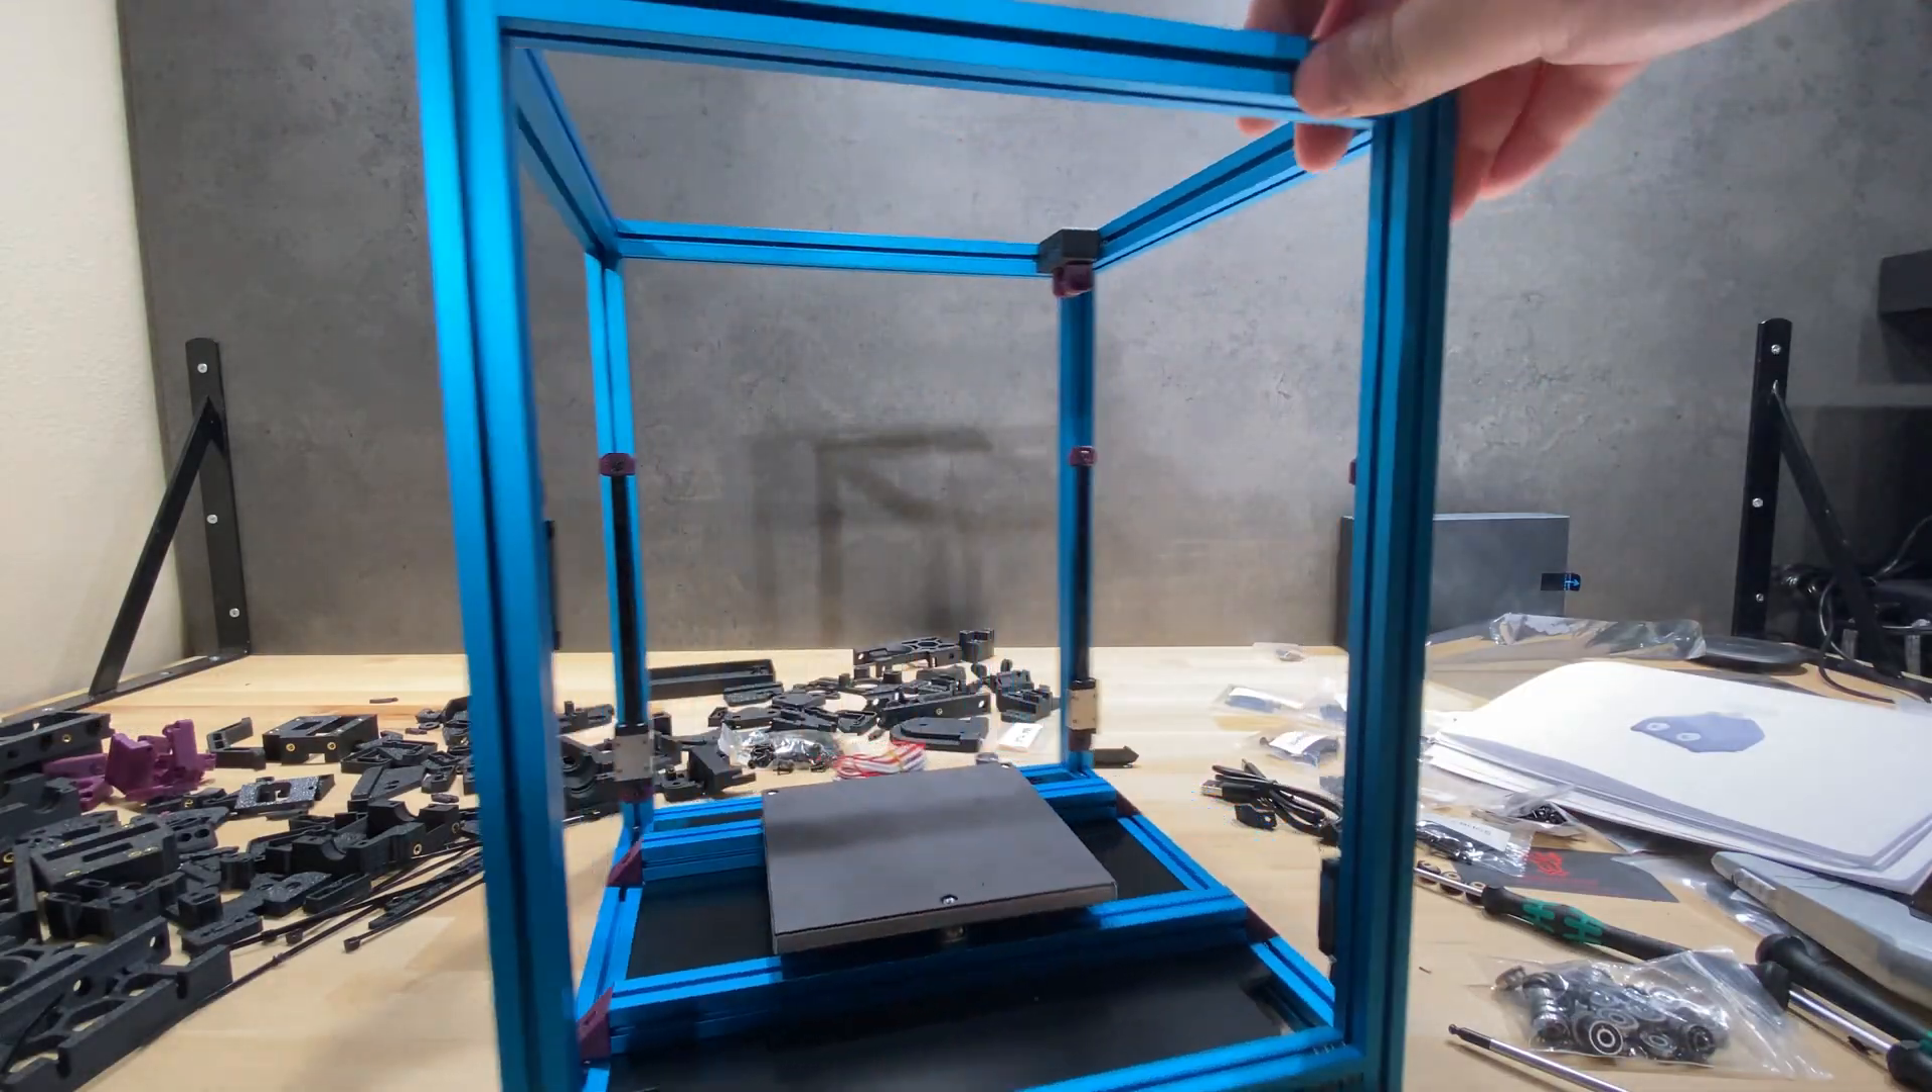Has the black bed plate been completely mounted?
Yes.